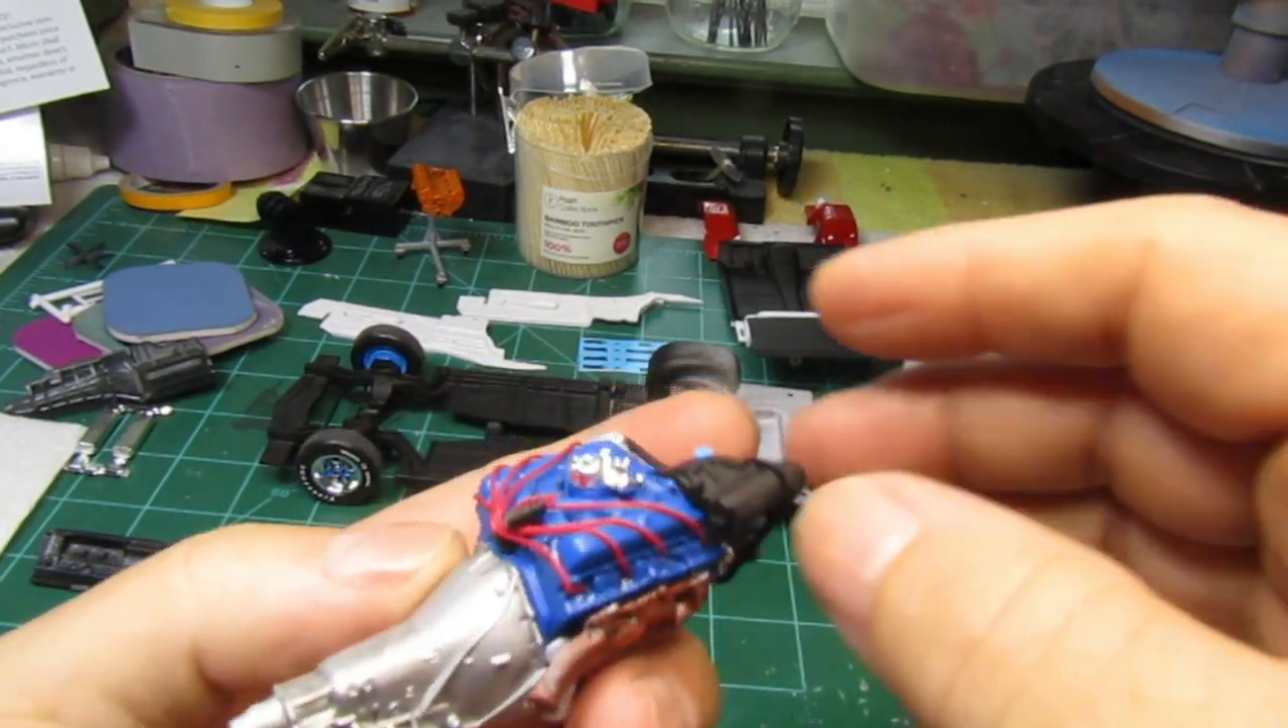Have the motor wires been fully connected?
Yes.